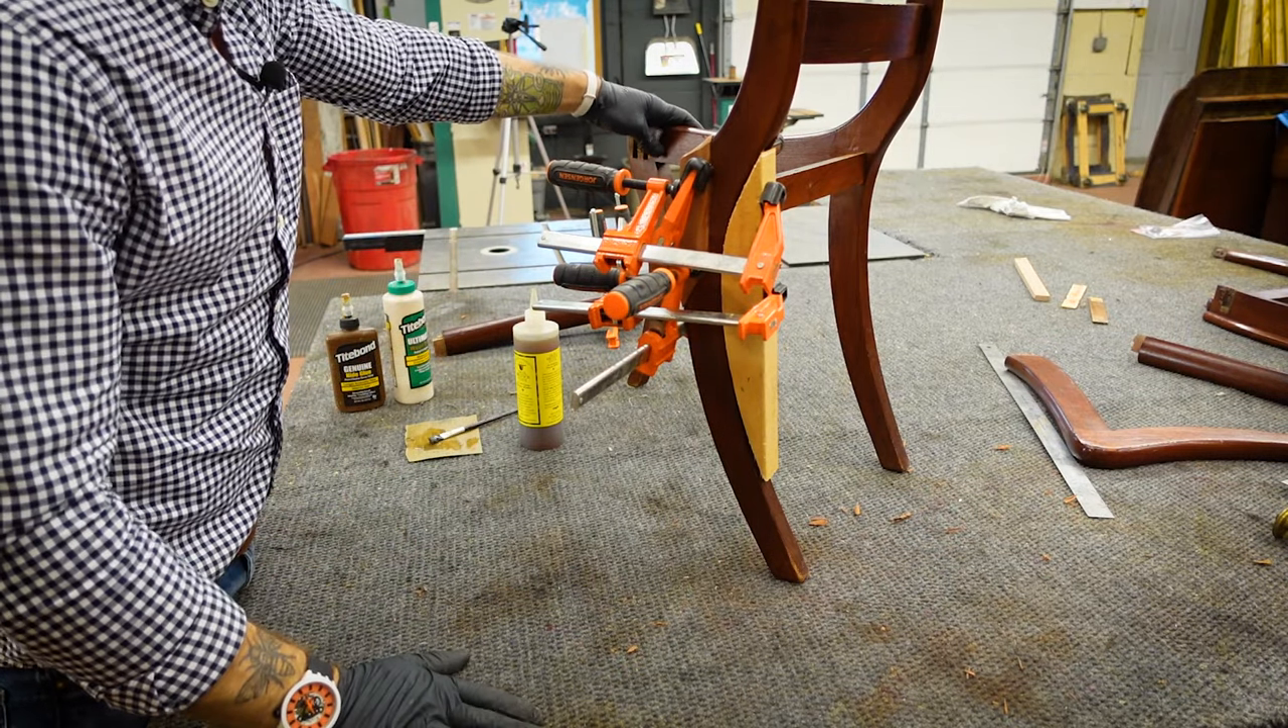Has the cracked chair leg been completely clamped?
Yes.